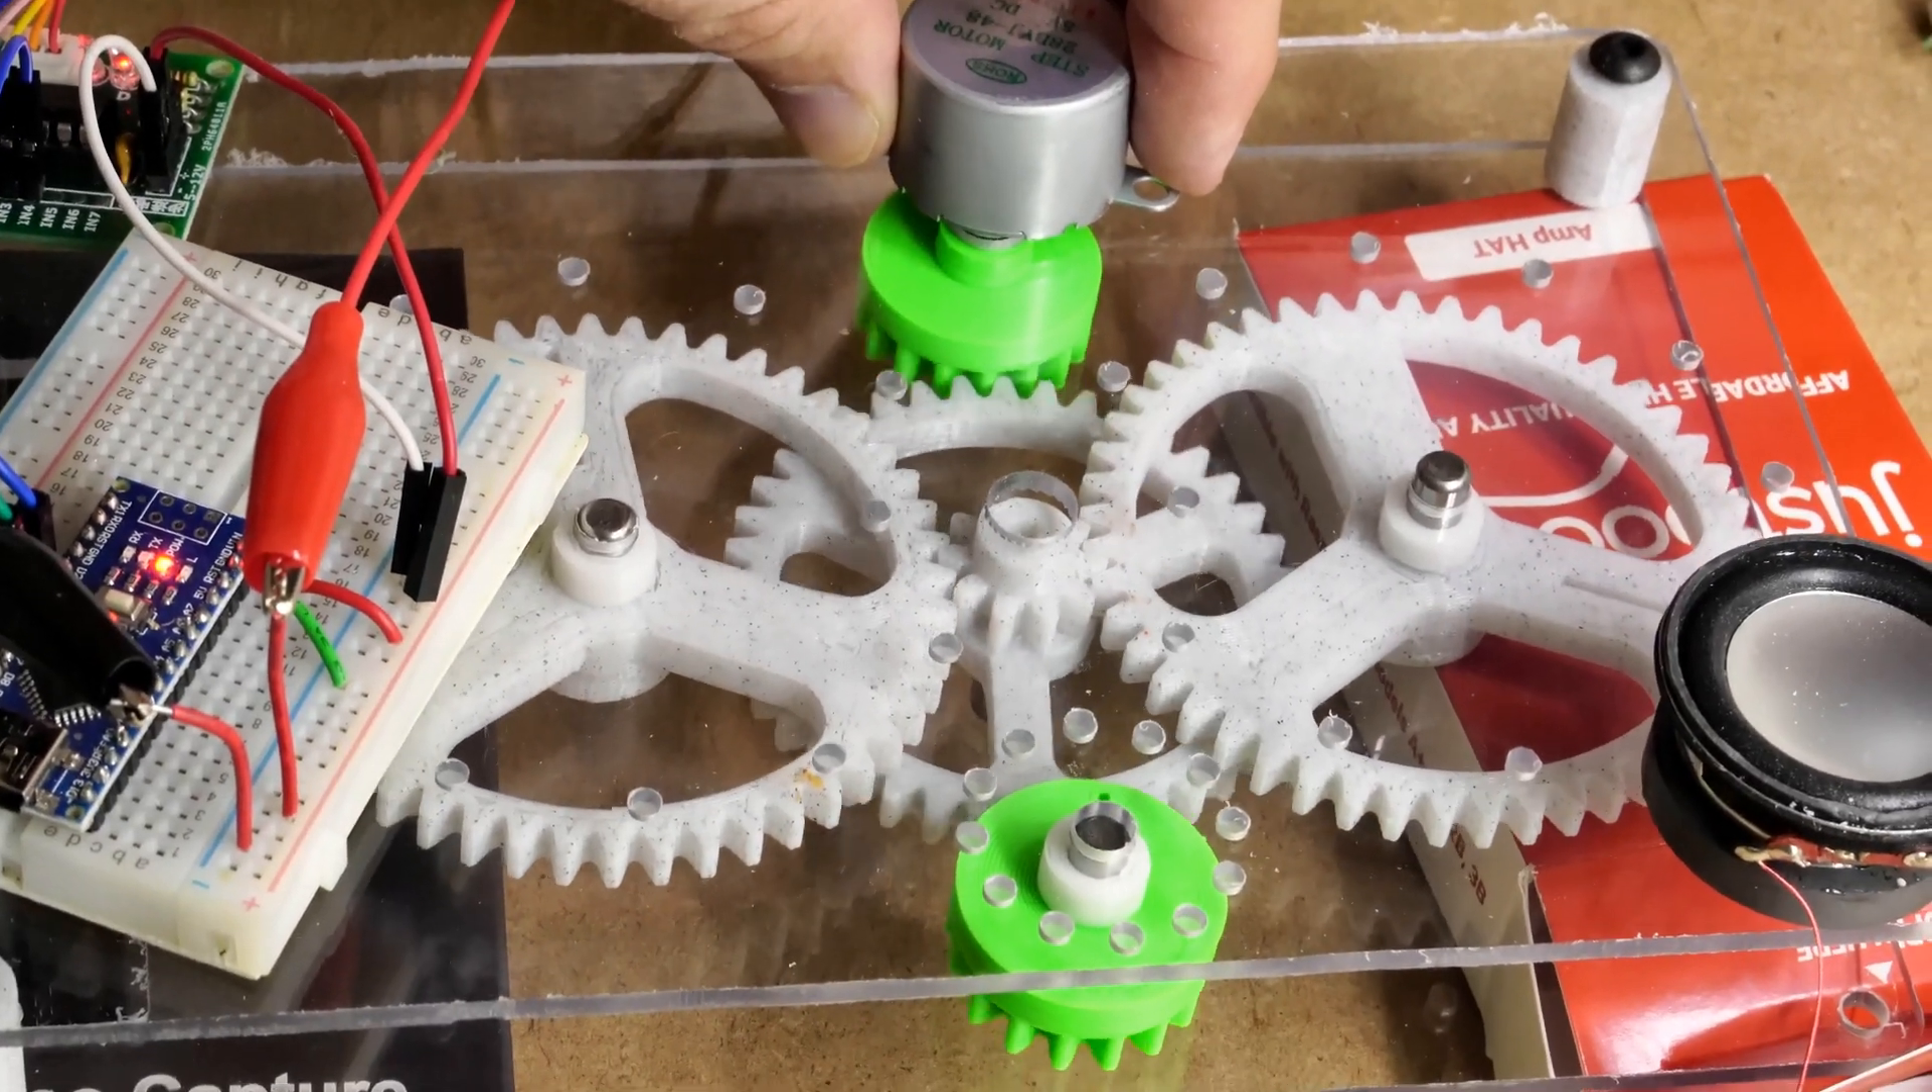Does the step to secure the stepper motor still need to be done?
Yes.